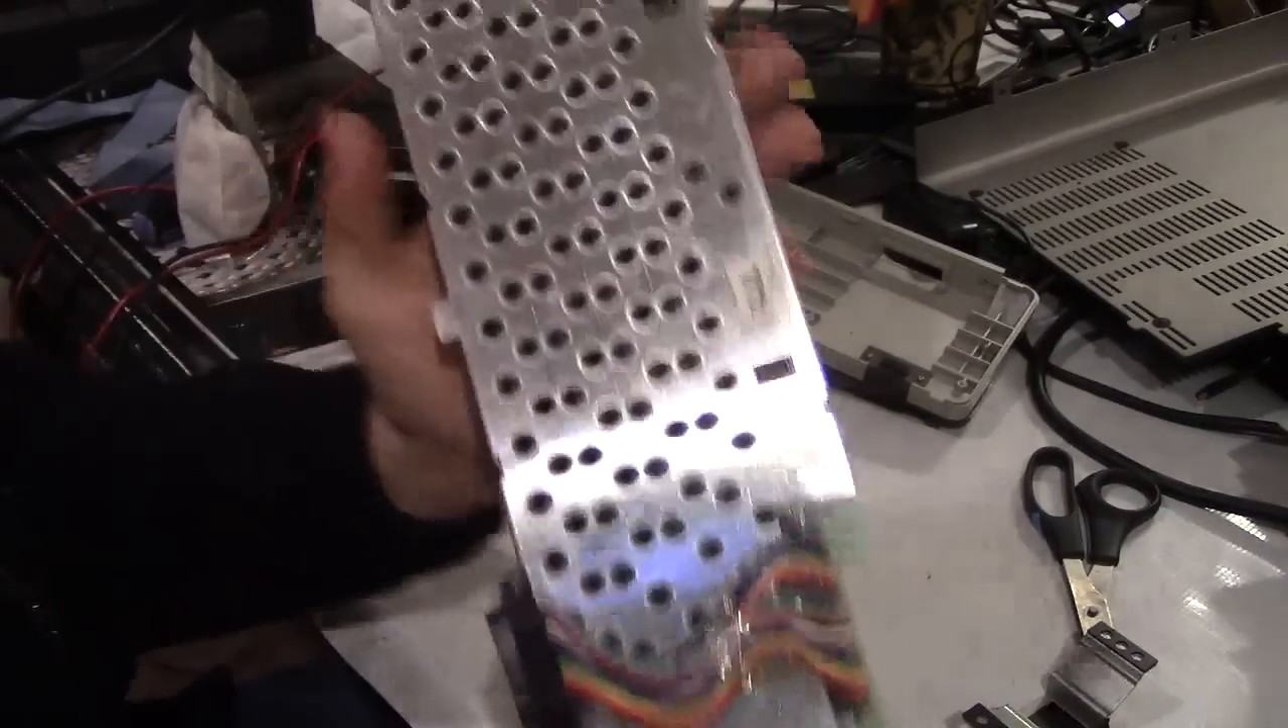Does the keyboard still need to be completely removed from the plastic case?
No.